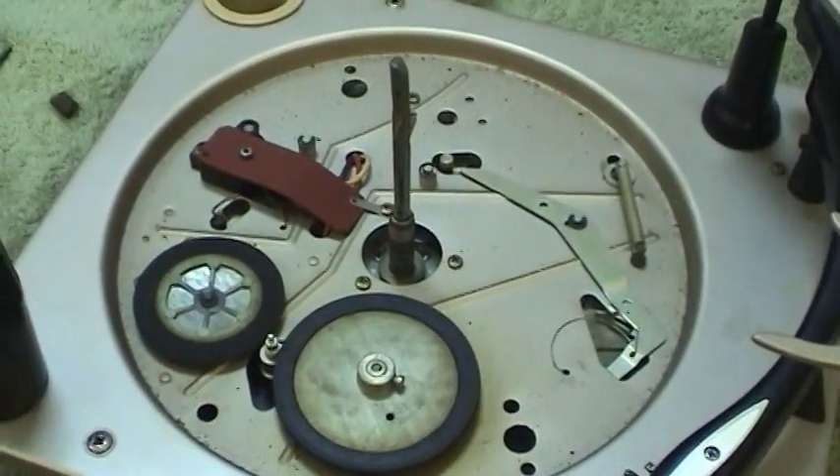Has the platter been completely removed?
Yes.